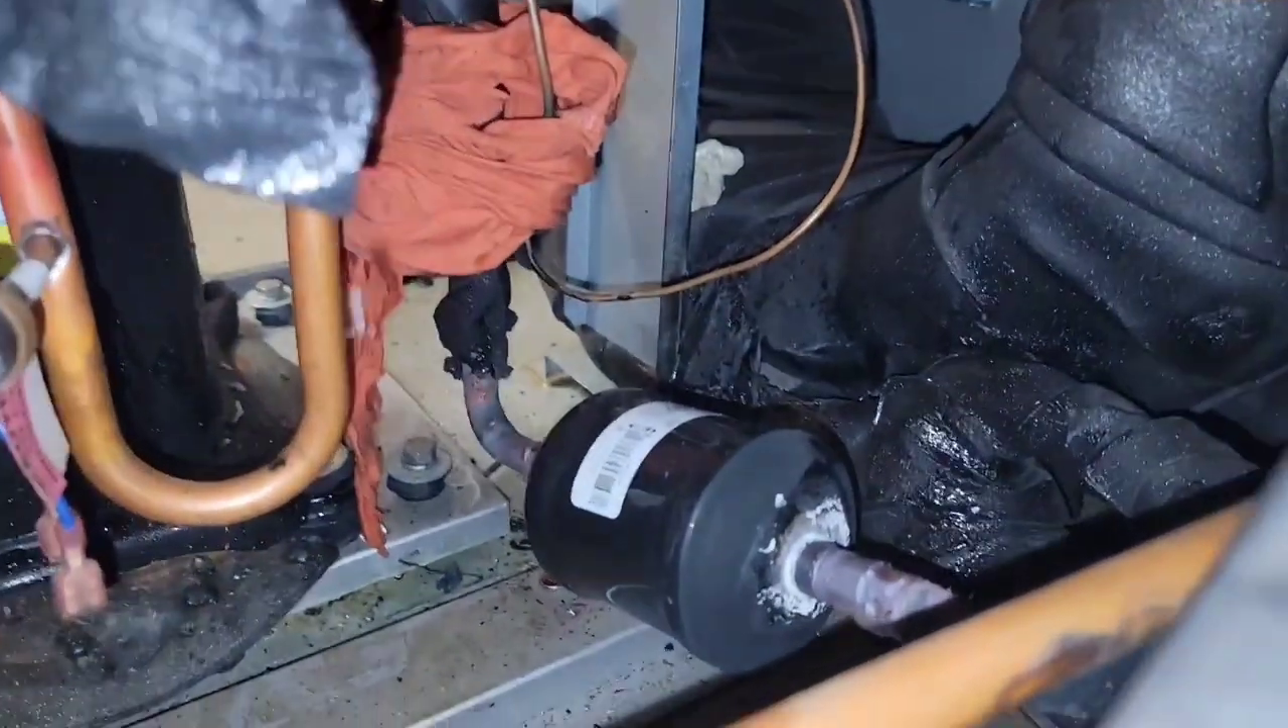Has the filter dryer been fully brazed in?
Yes.